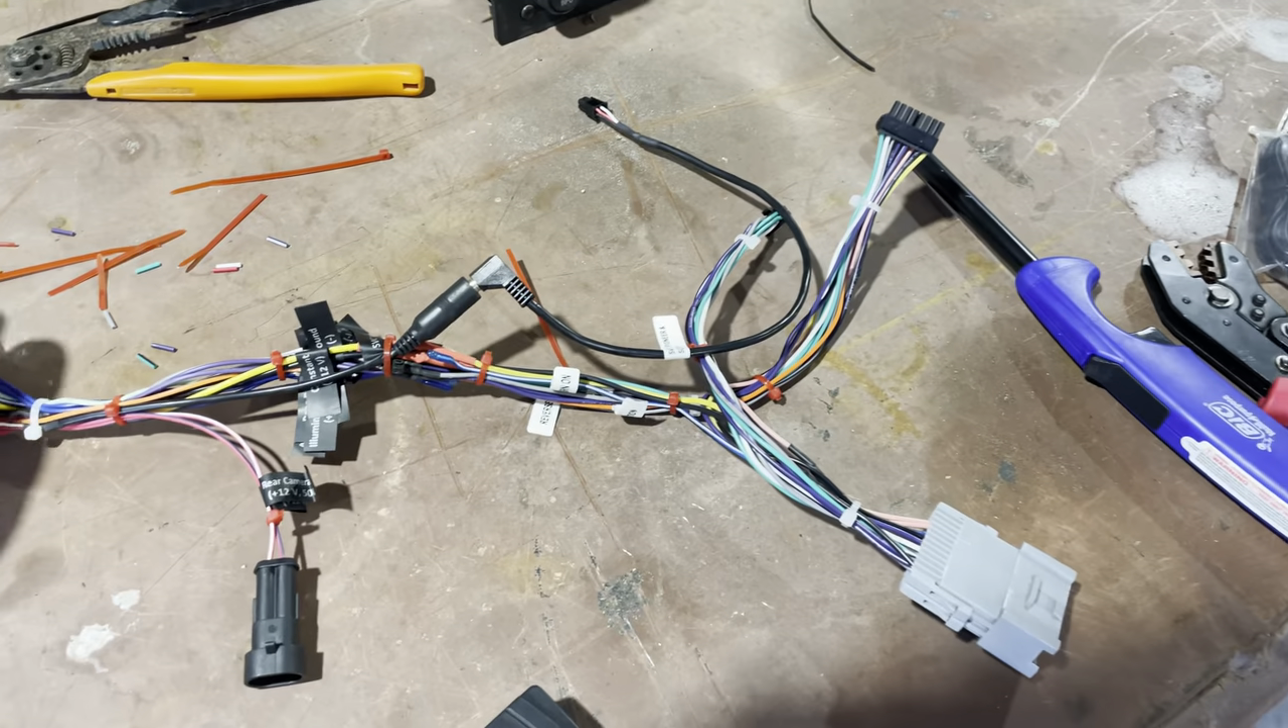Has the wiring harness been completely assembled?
Yes.